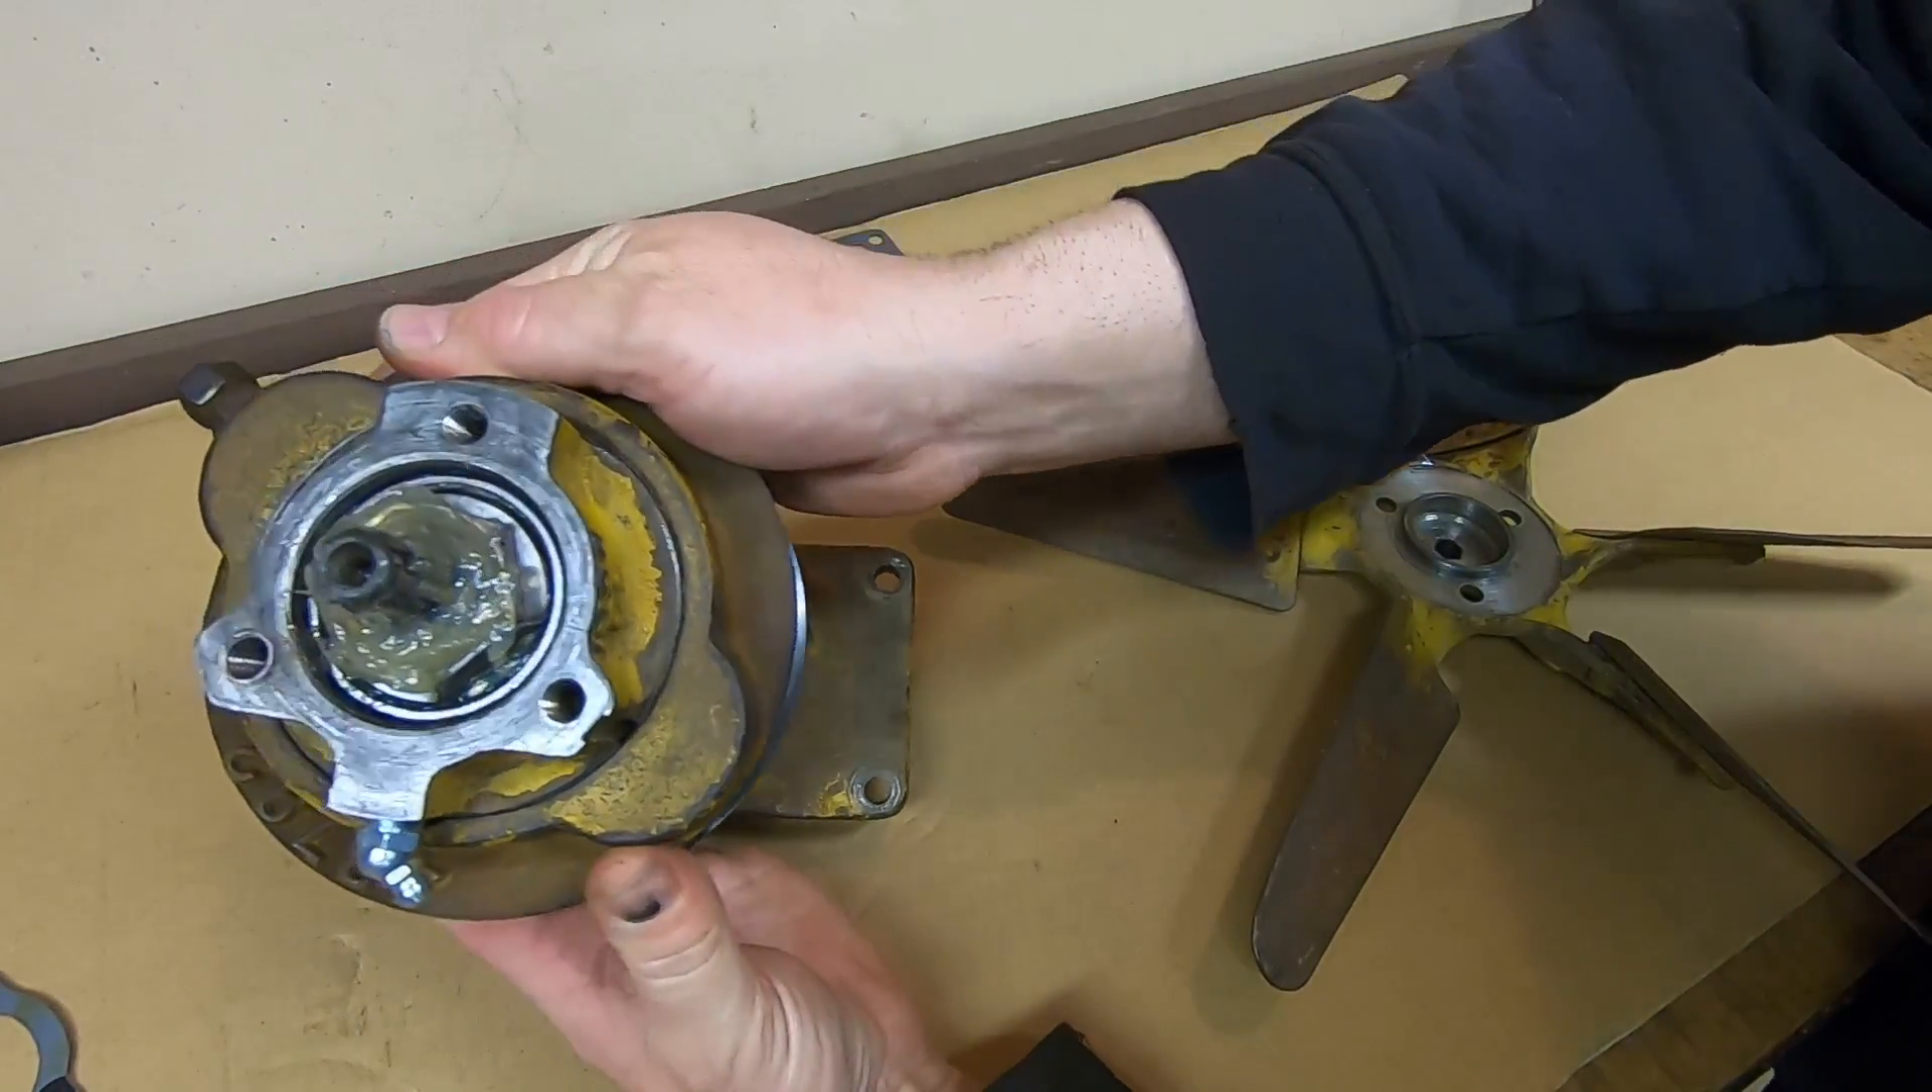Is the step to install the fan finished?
No.